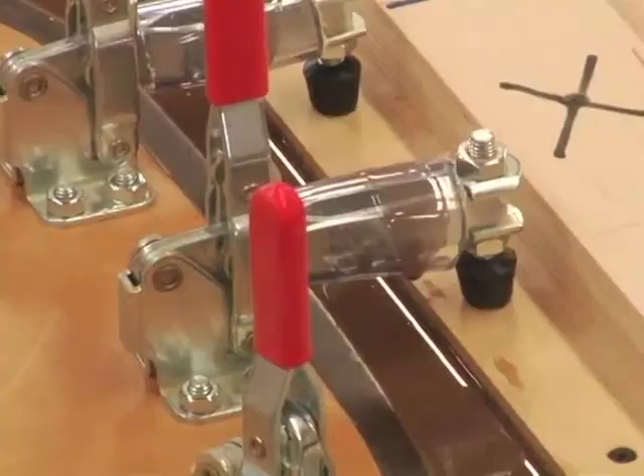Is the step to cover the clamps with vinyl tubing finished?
Yes.